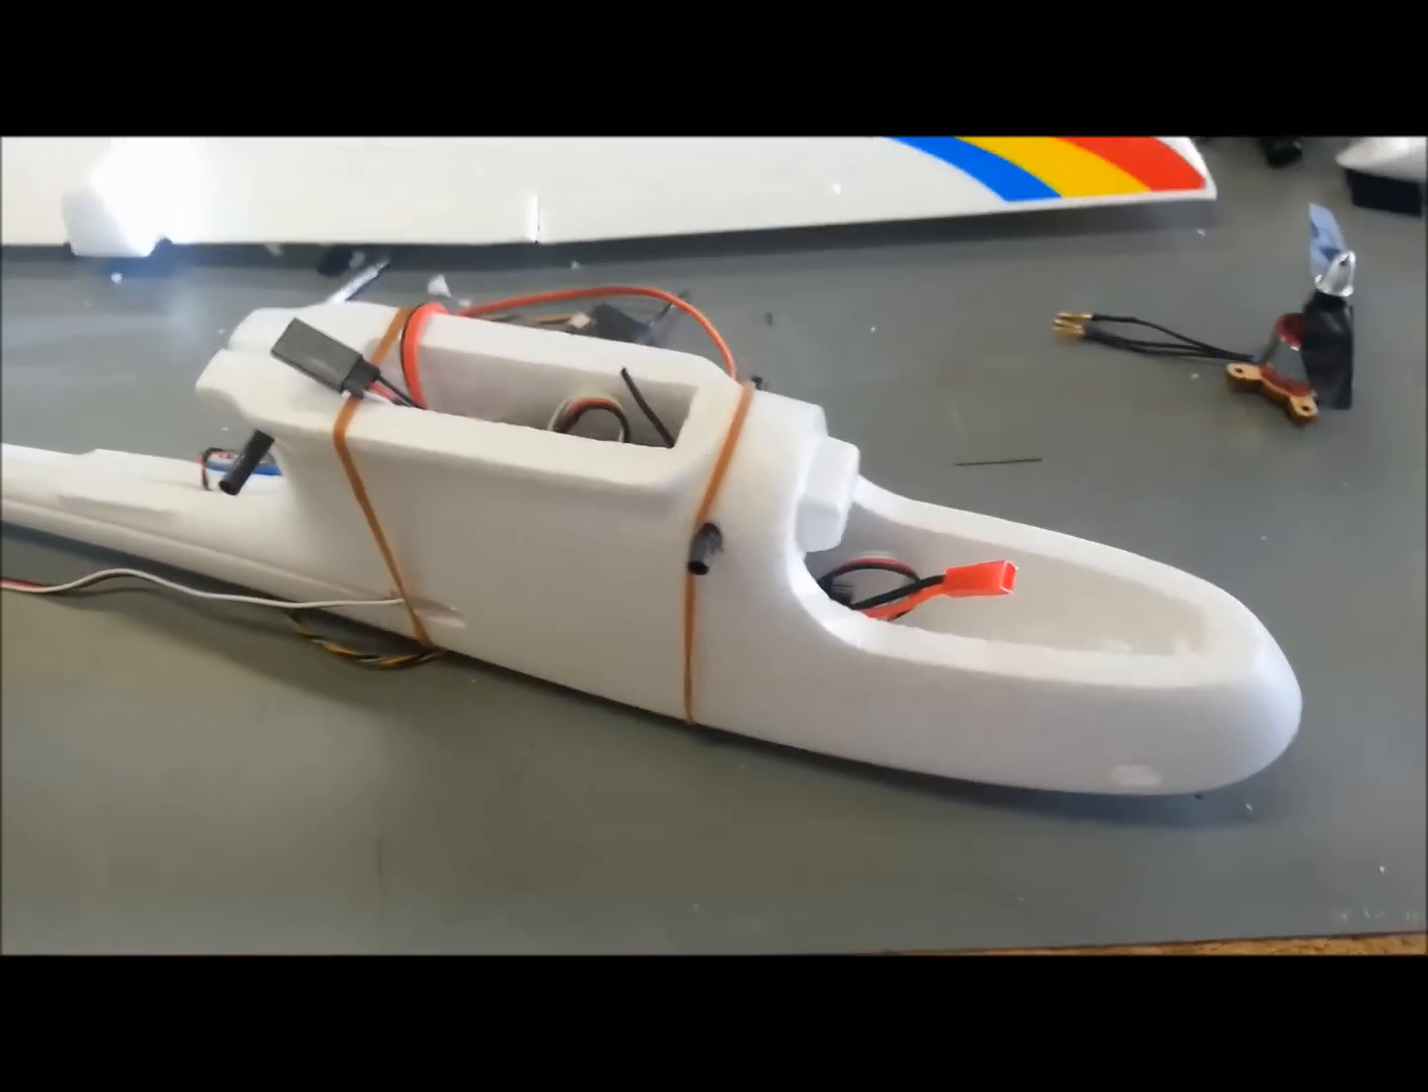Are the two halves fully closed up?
Yes.